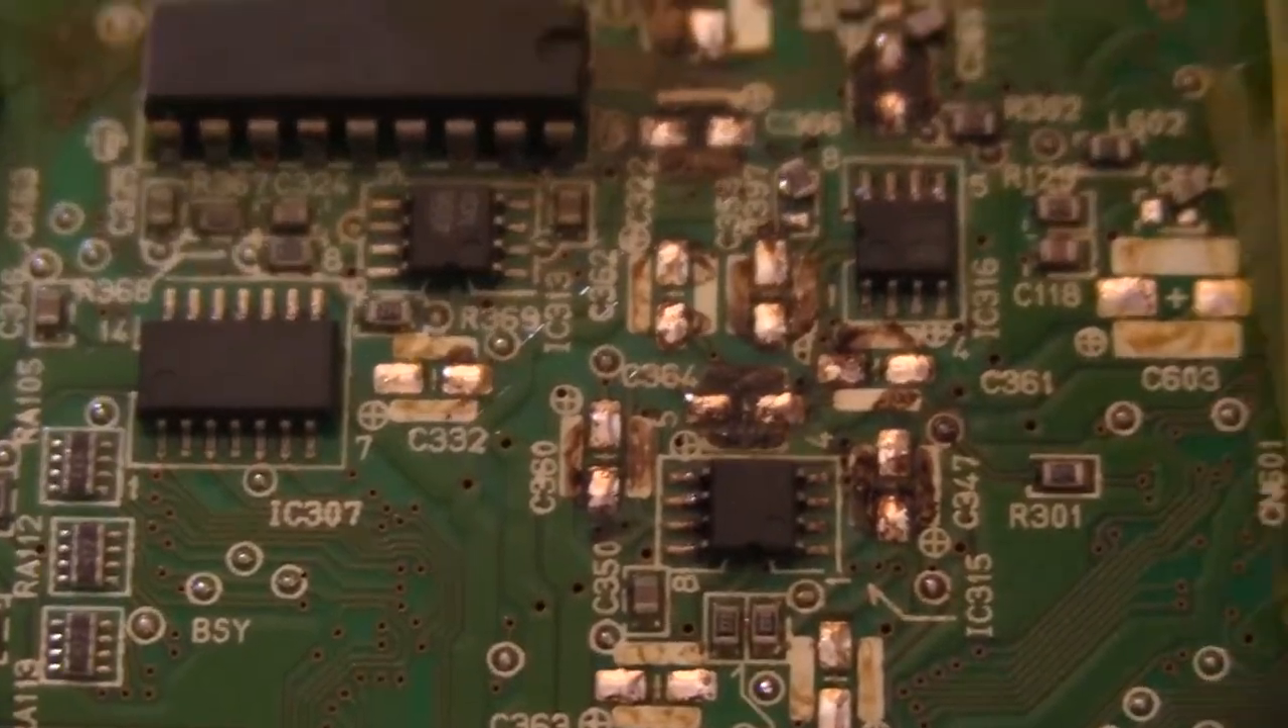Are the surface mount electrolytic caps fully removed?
Yes.